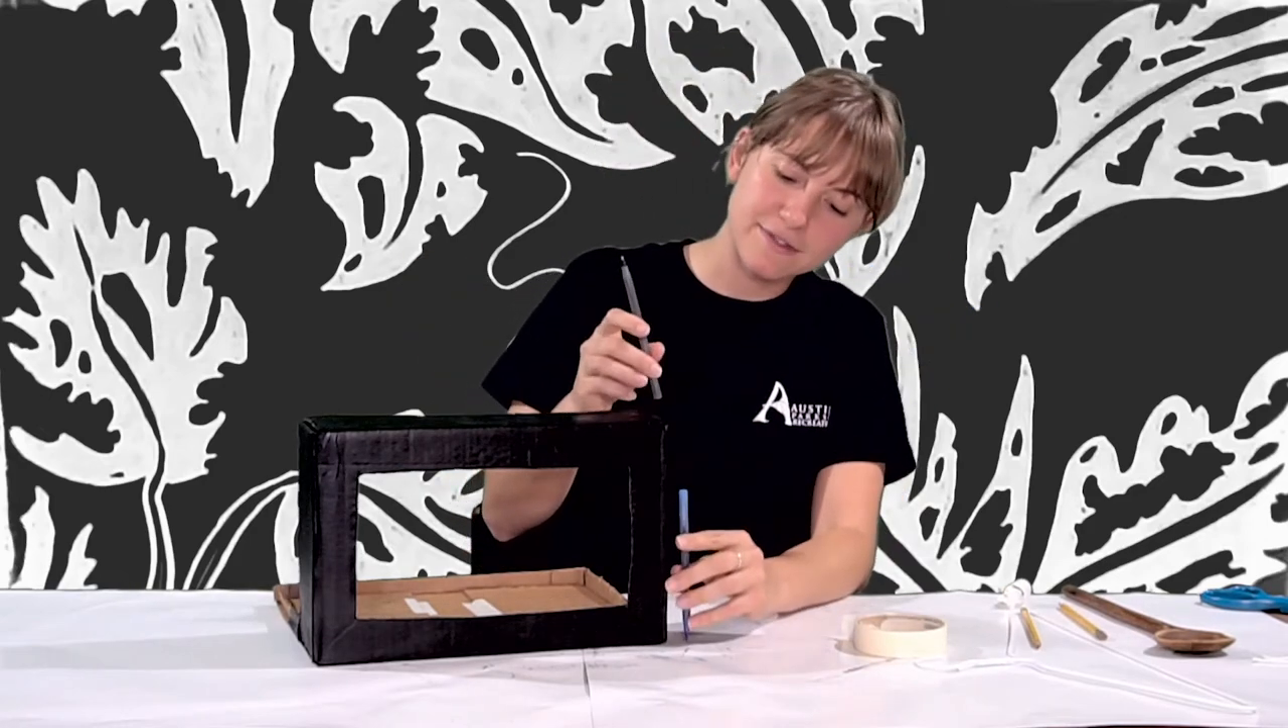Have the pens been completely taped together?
No.